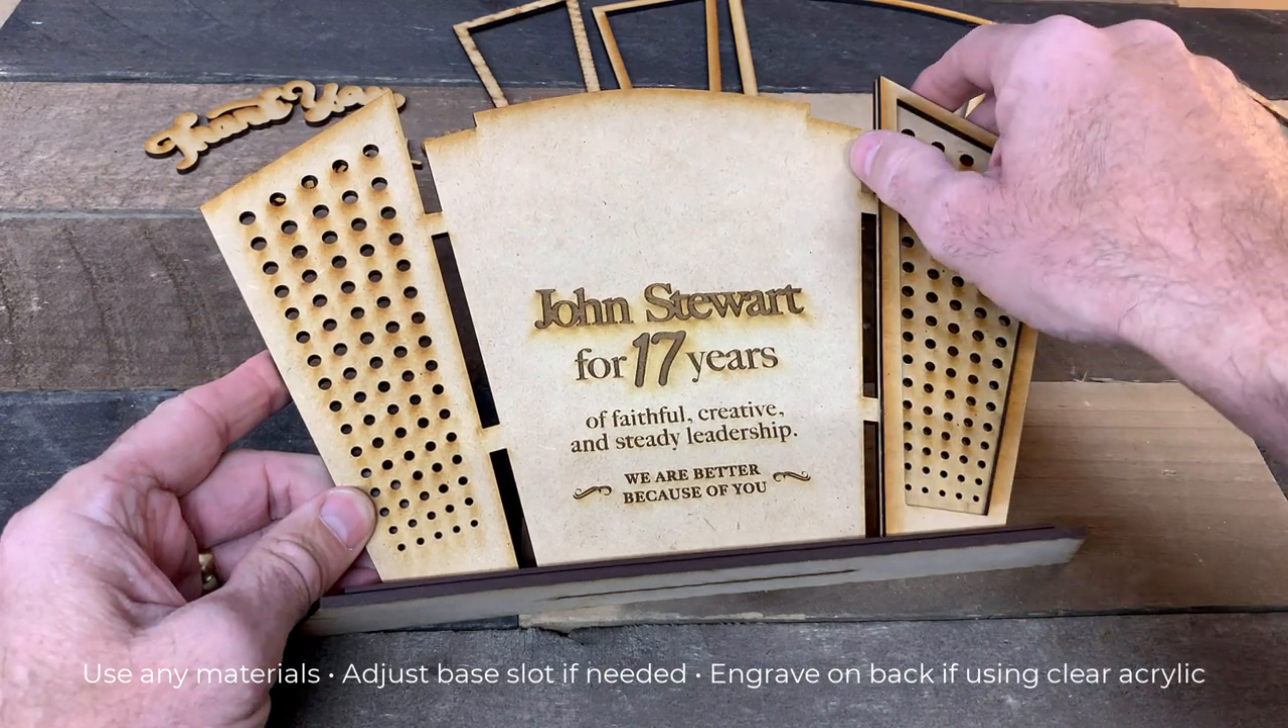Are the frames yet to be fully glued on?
Yes.